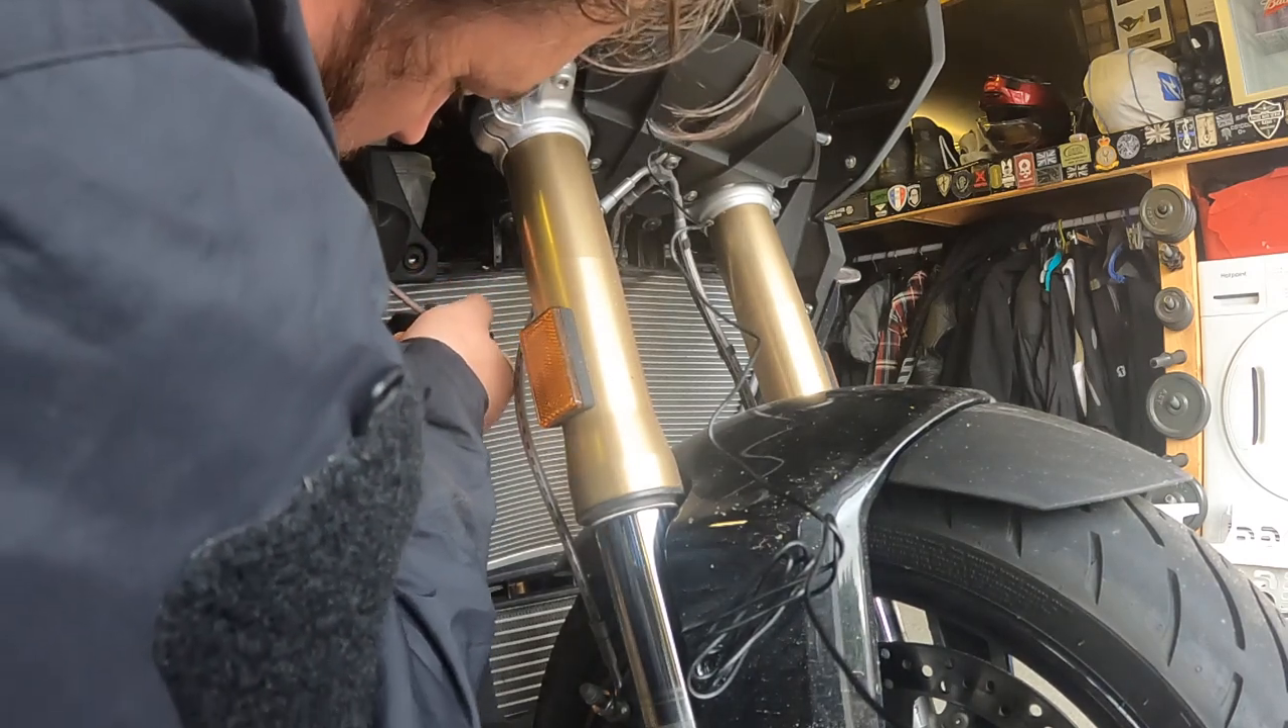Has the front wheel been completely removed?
No.